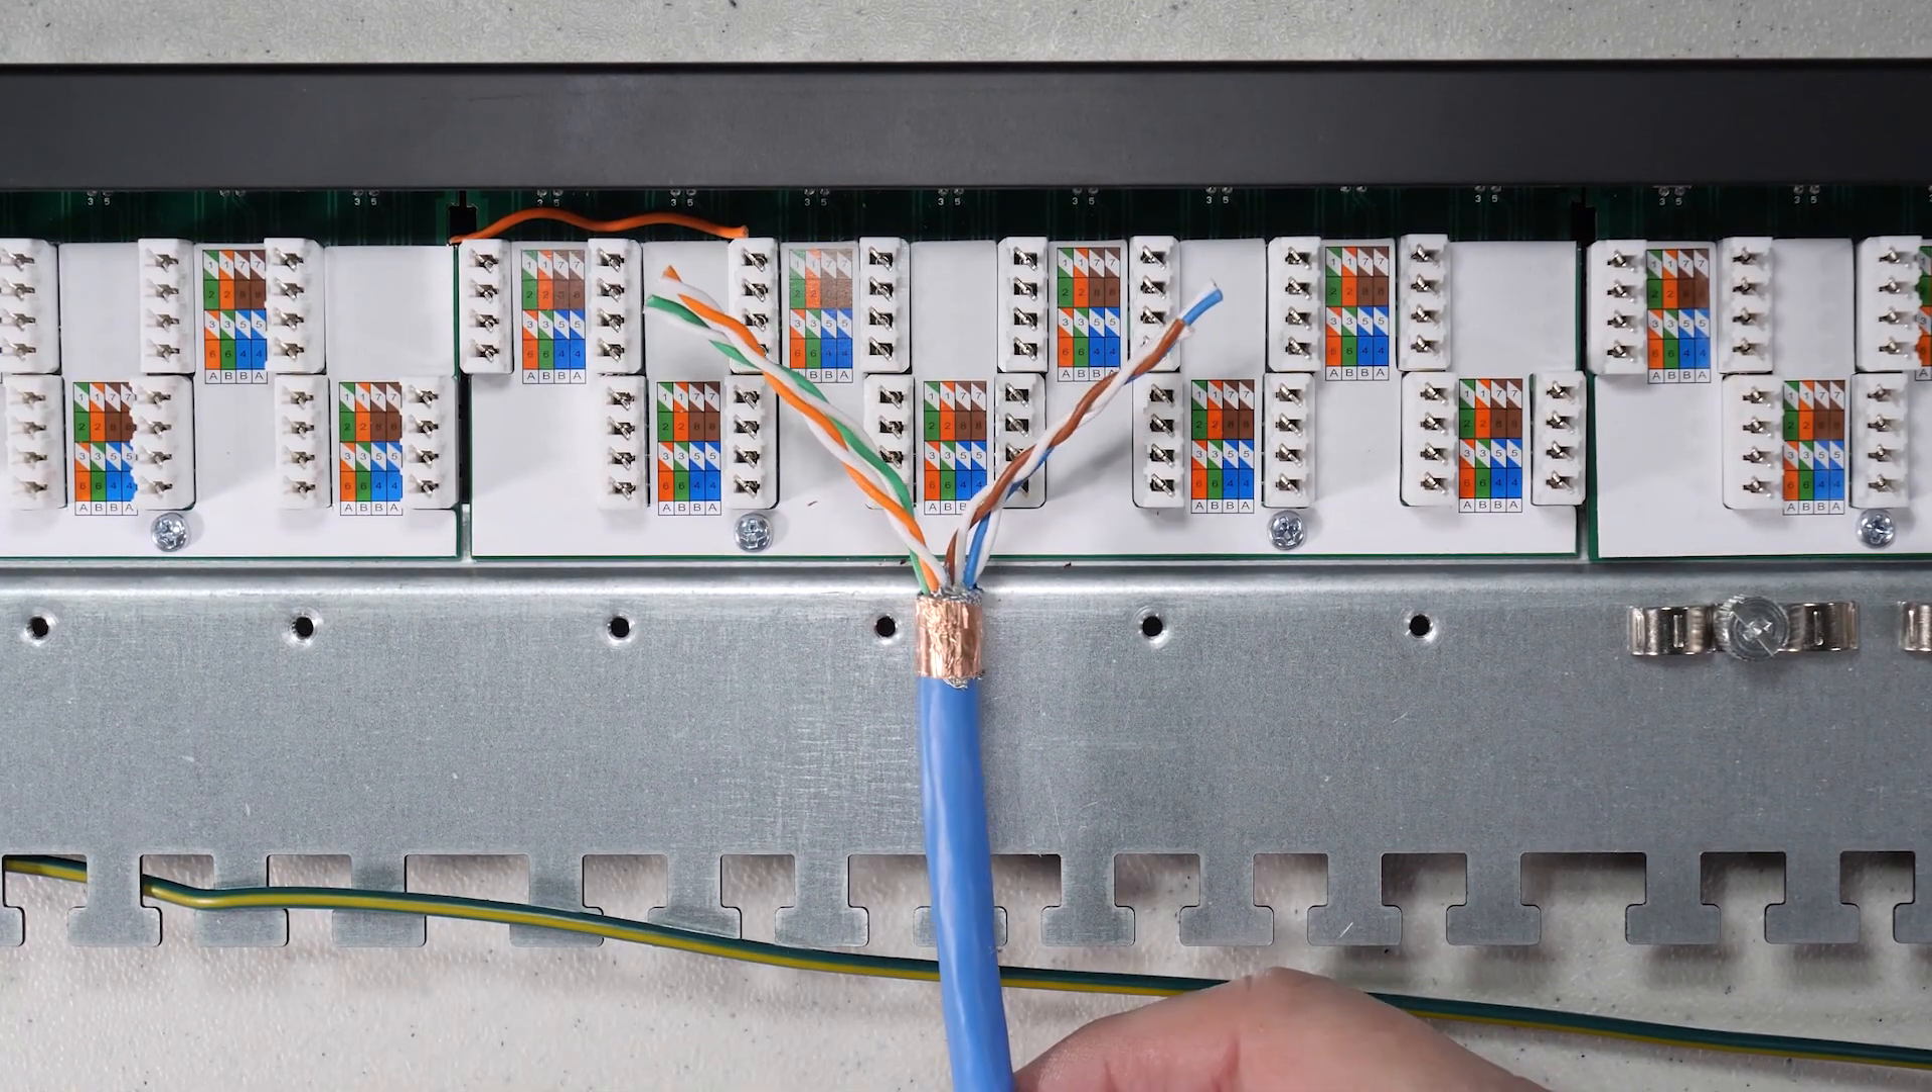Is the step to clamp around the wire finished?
No.